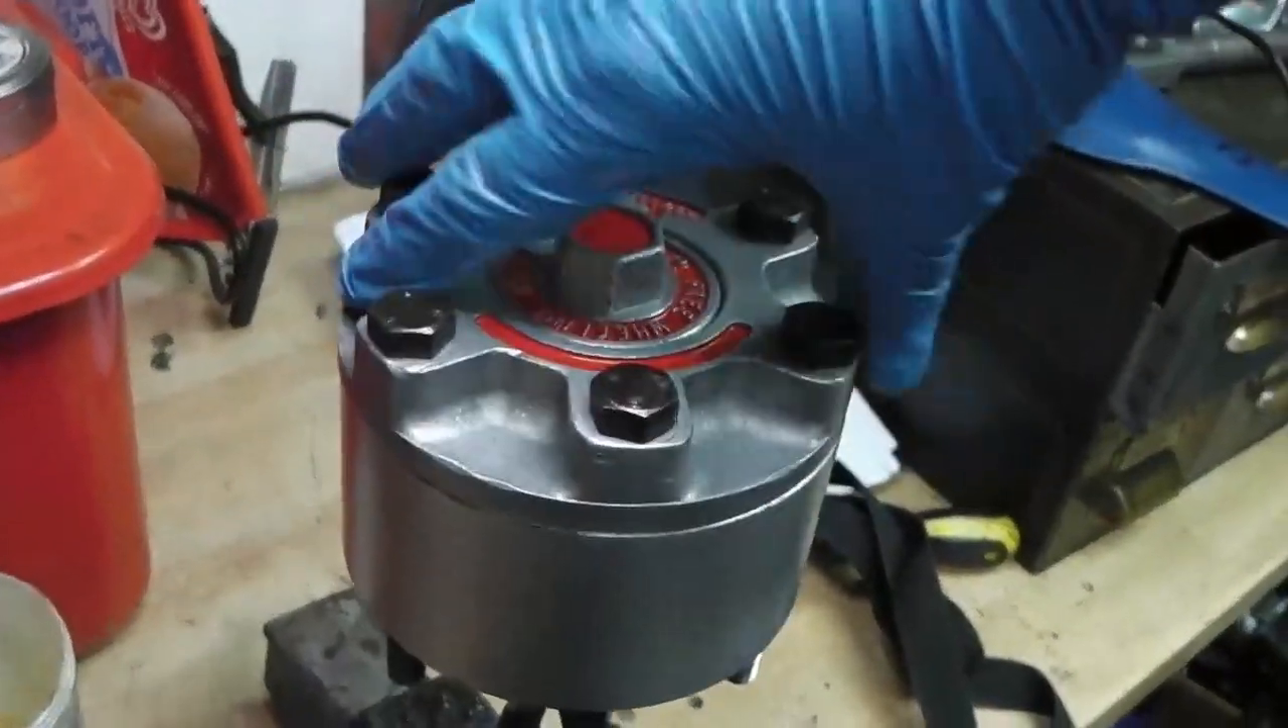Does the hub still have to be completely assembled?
No.